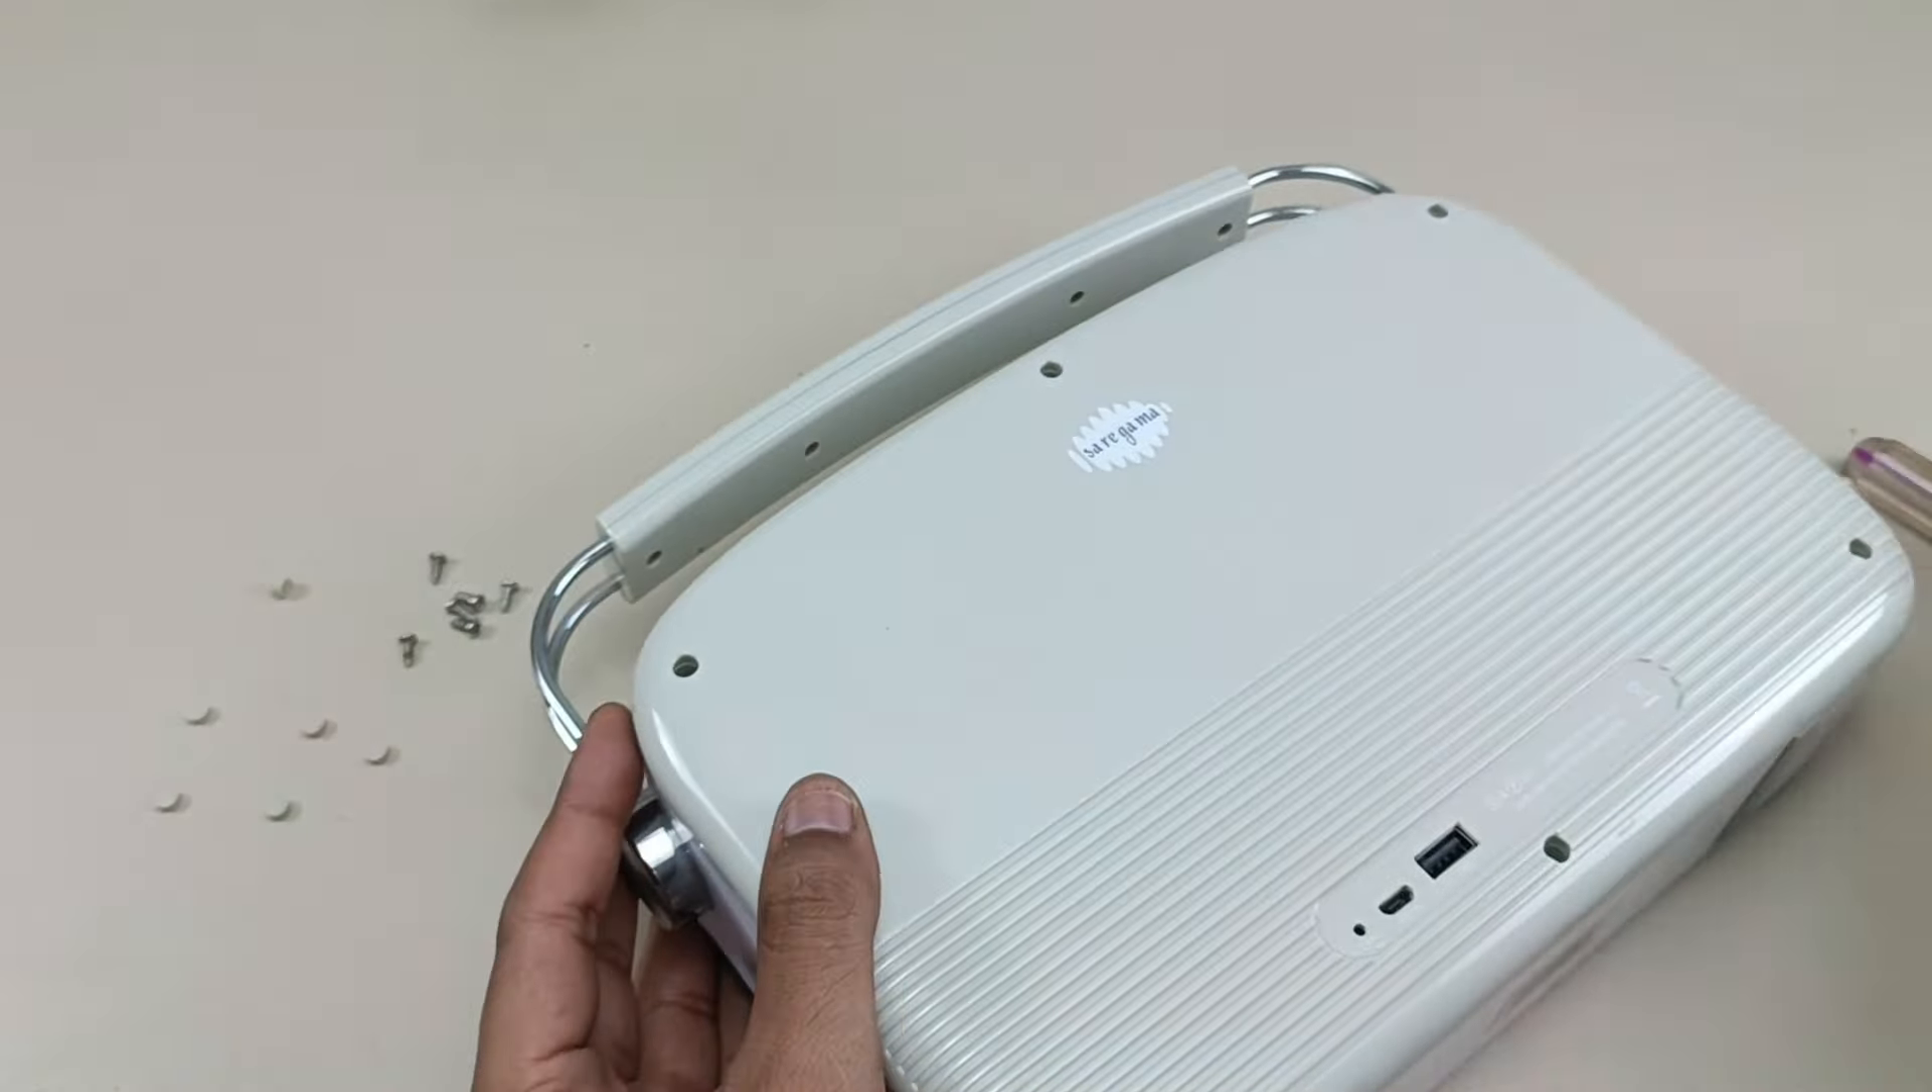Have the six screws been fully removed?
Yes.